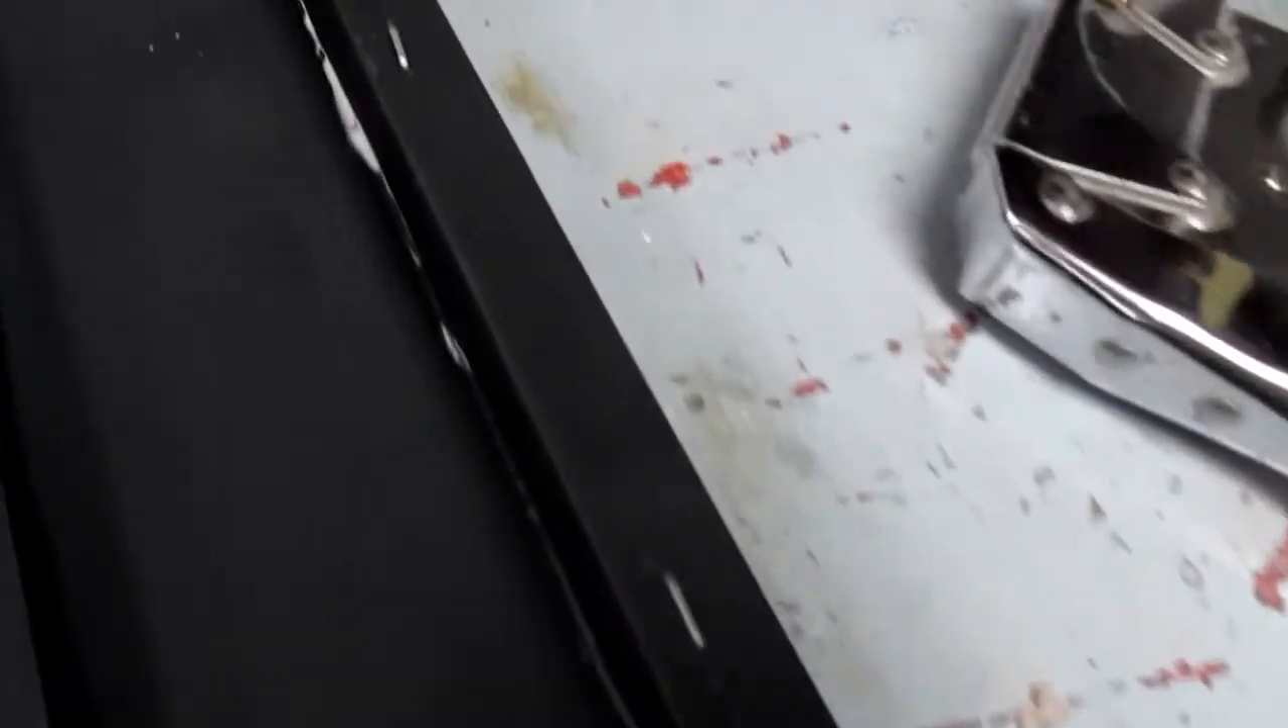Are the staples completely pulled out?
No.